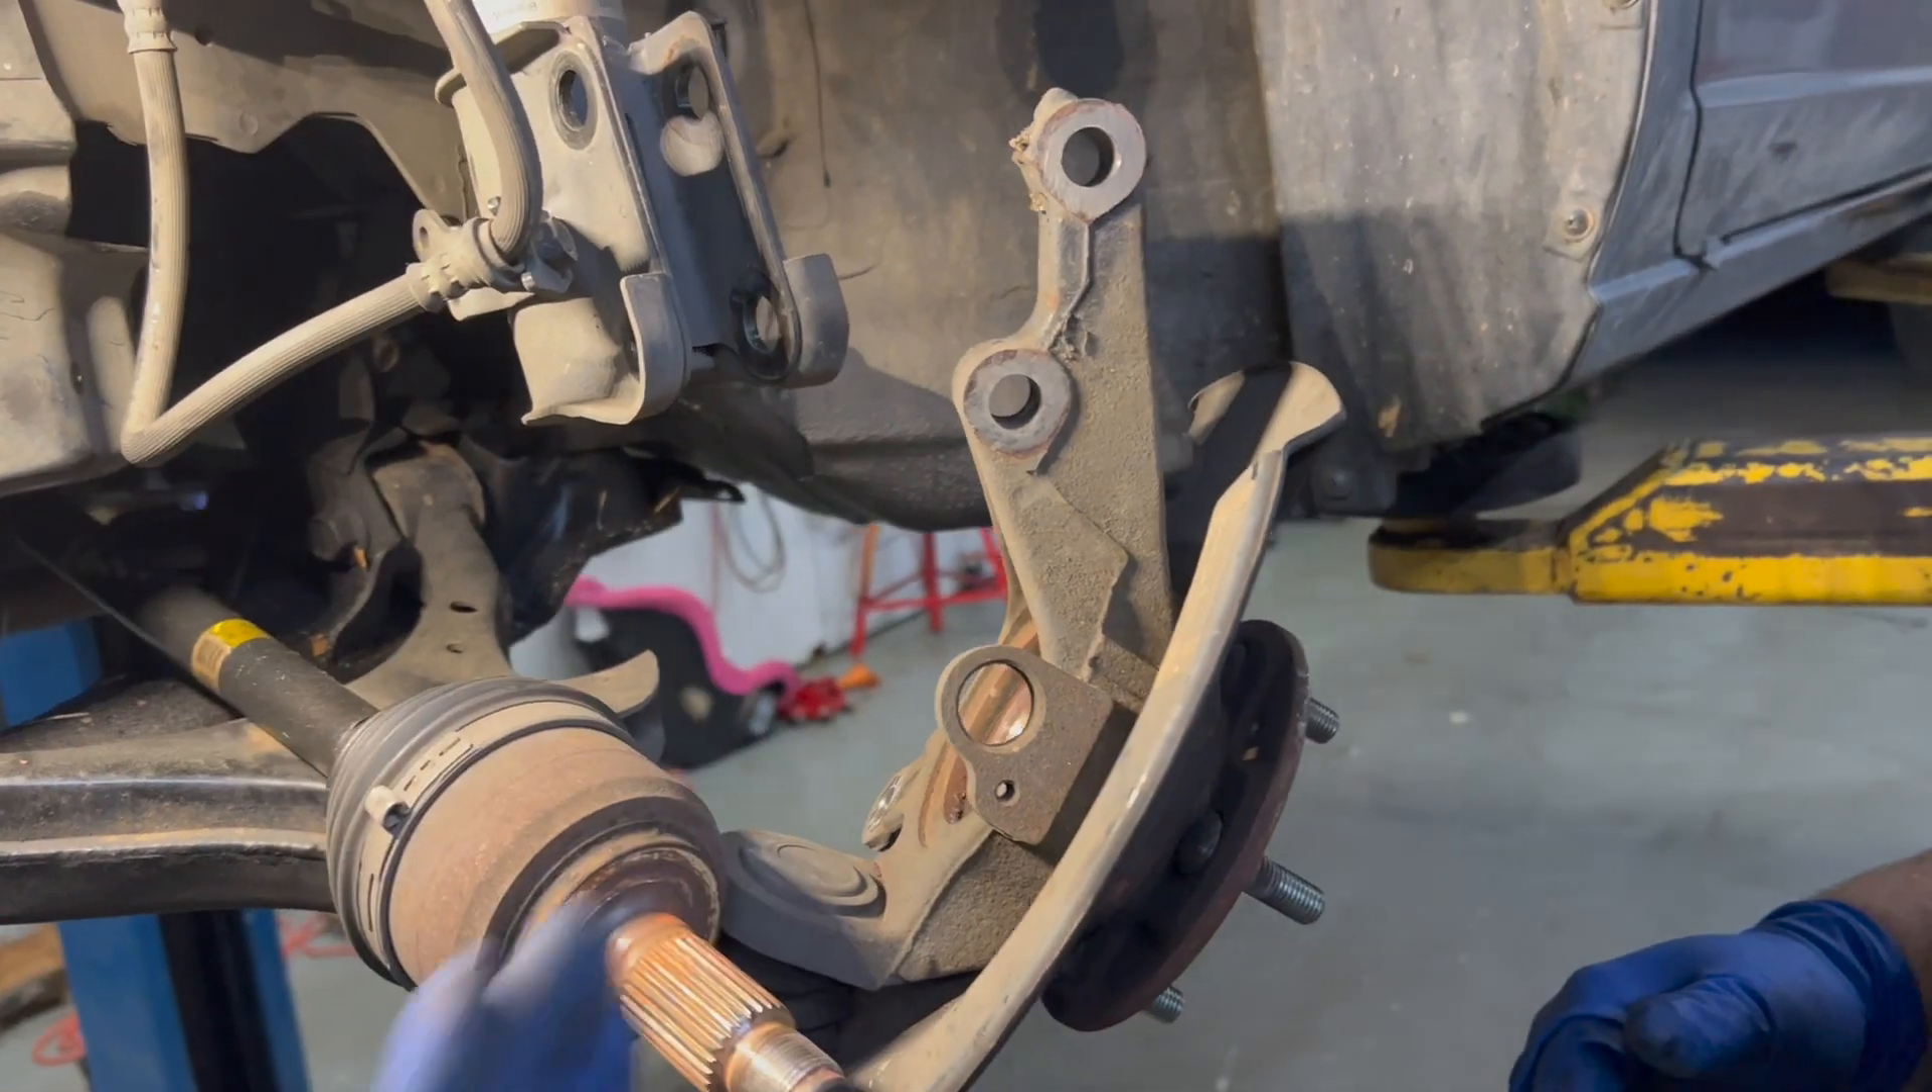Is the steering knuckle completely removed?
No.